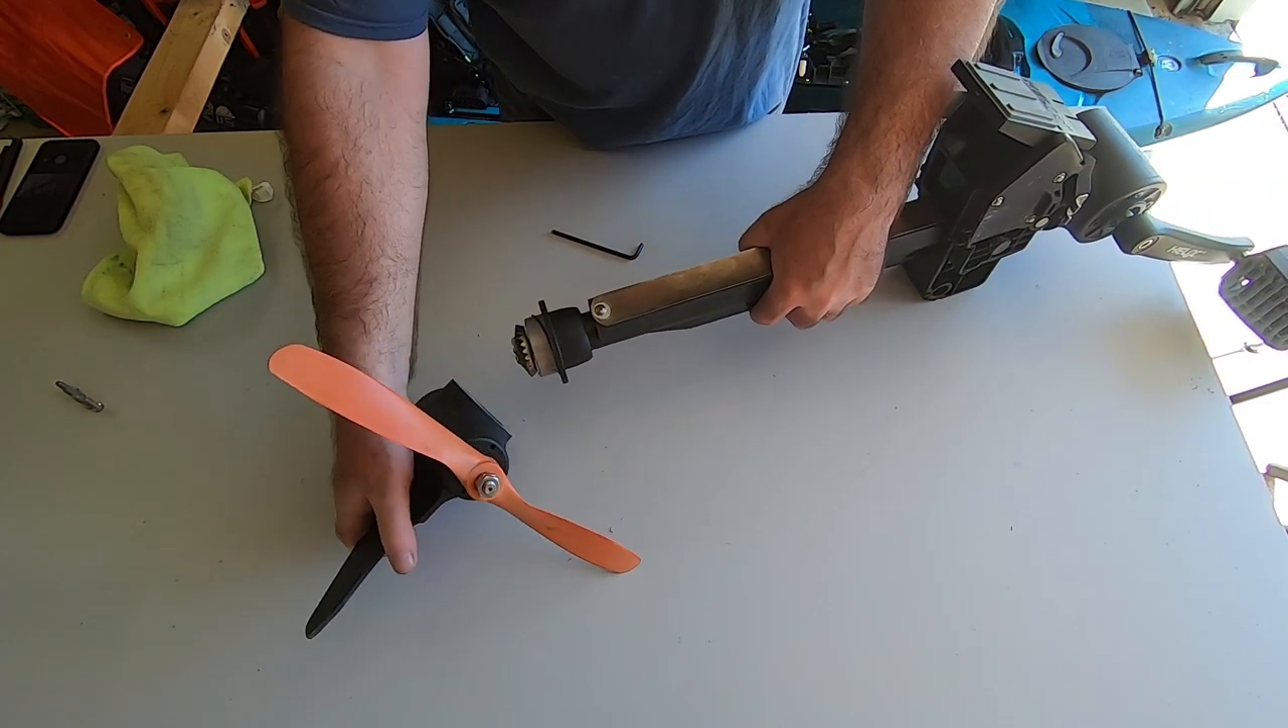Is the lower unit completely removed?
Yes.